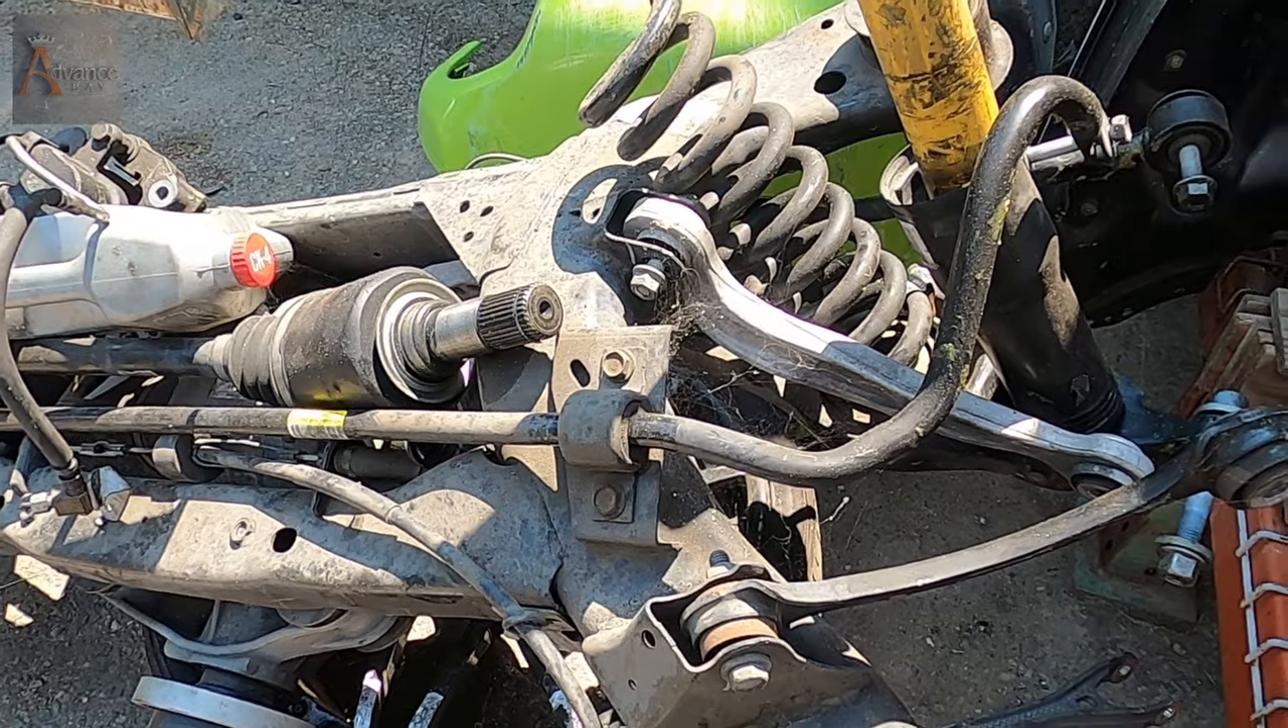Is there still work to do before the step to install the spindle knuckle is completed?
Yes.